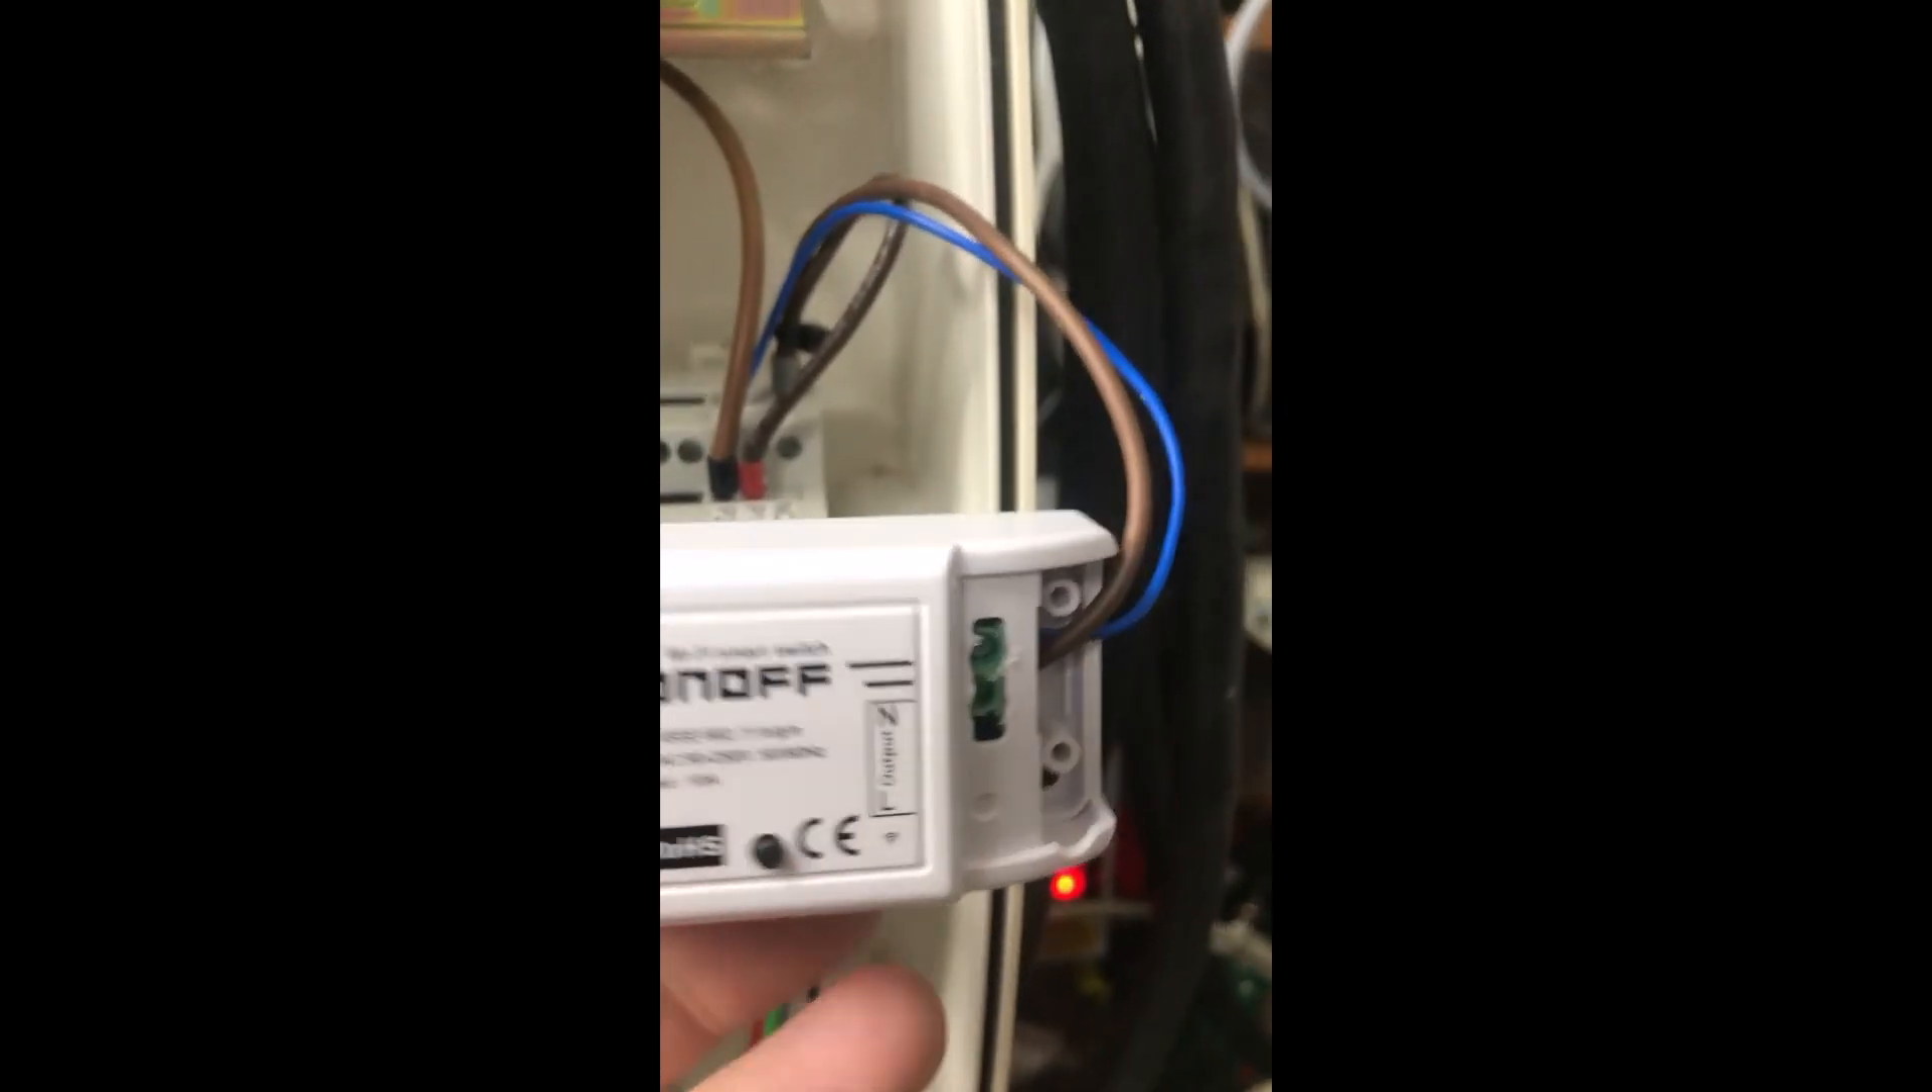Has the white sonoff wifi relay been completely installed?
No.